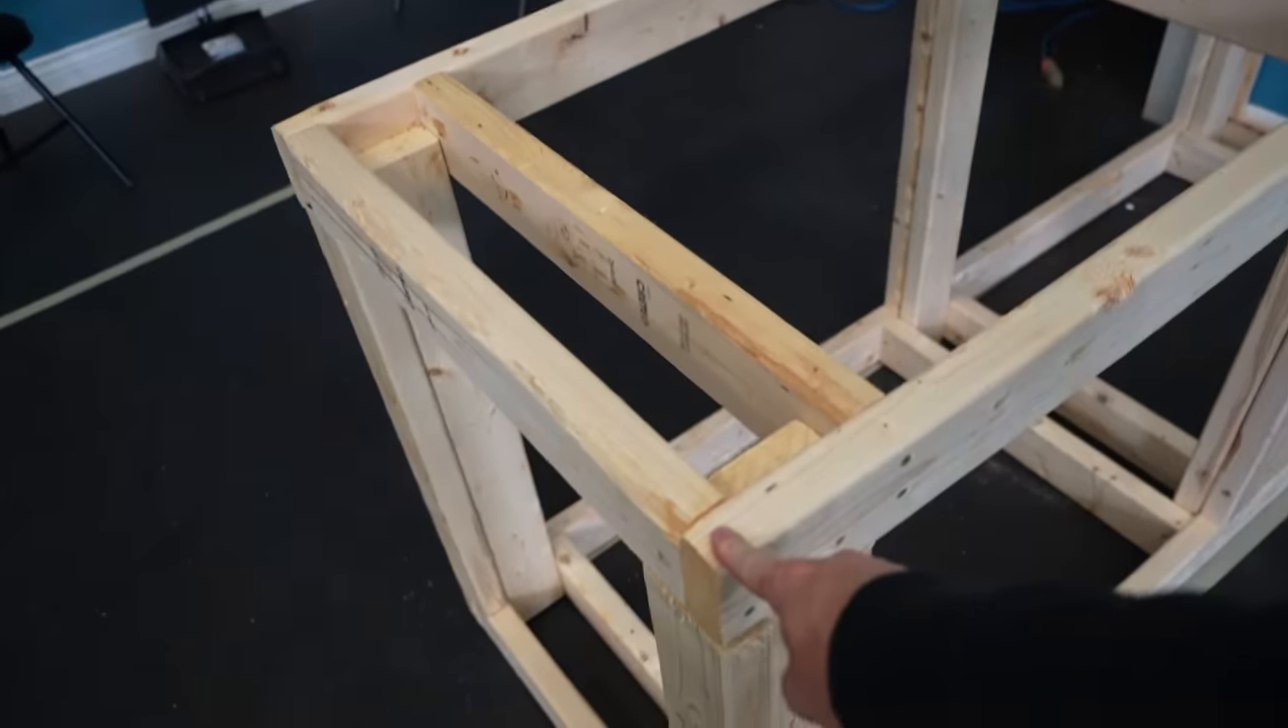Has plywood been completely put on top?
No.